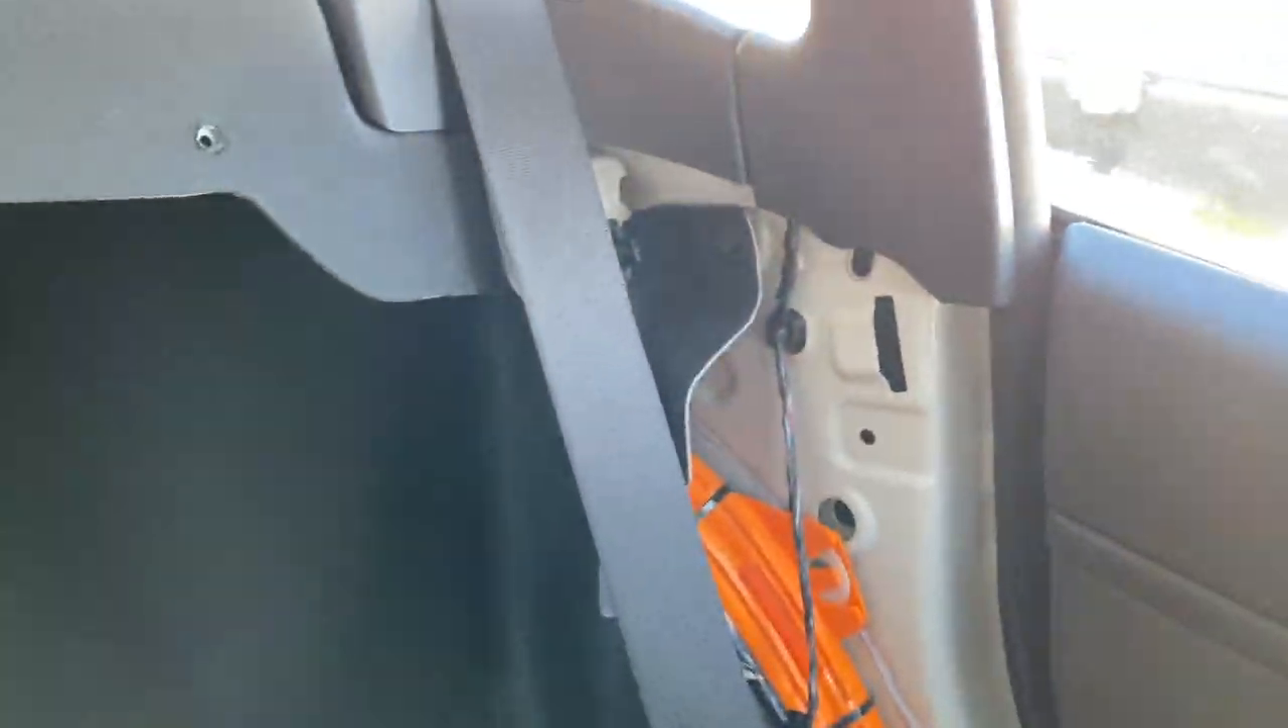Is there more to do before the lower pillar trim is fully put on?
Yes.